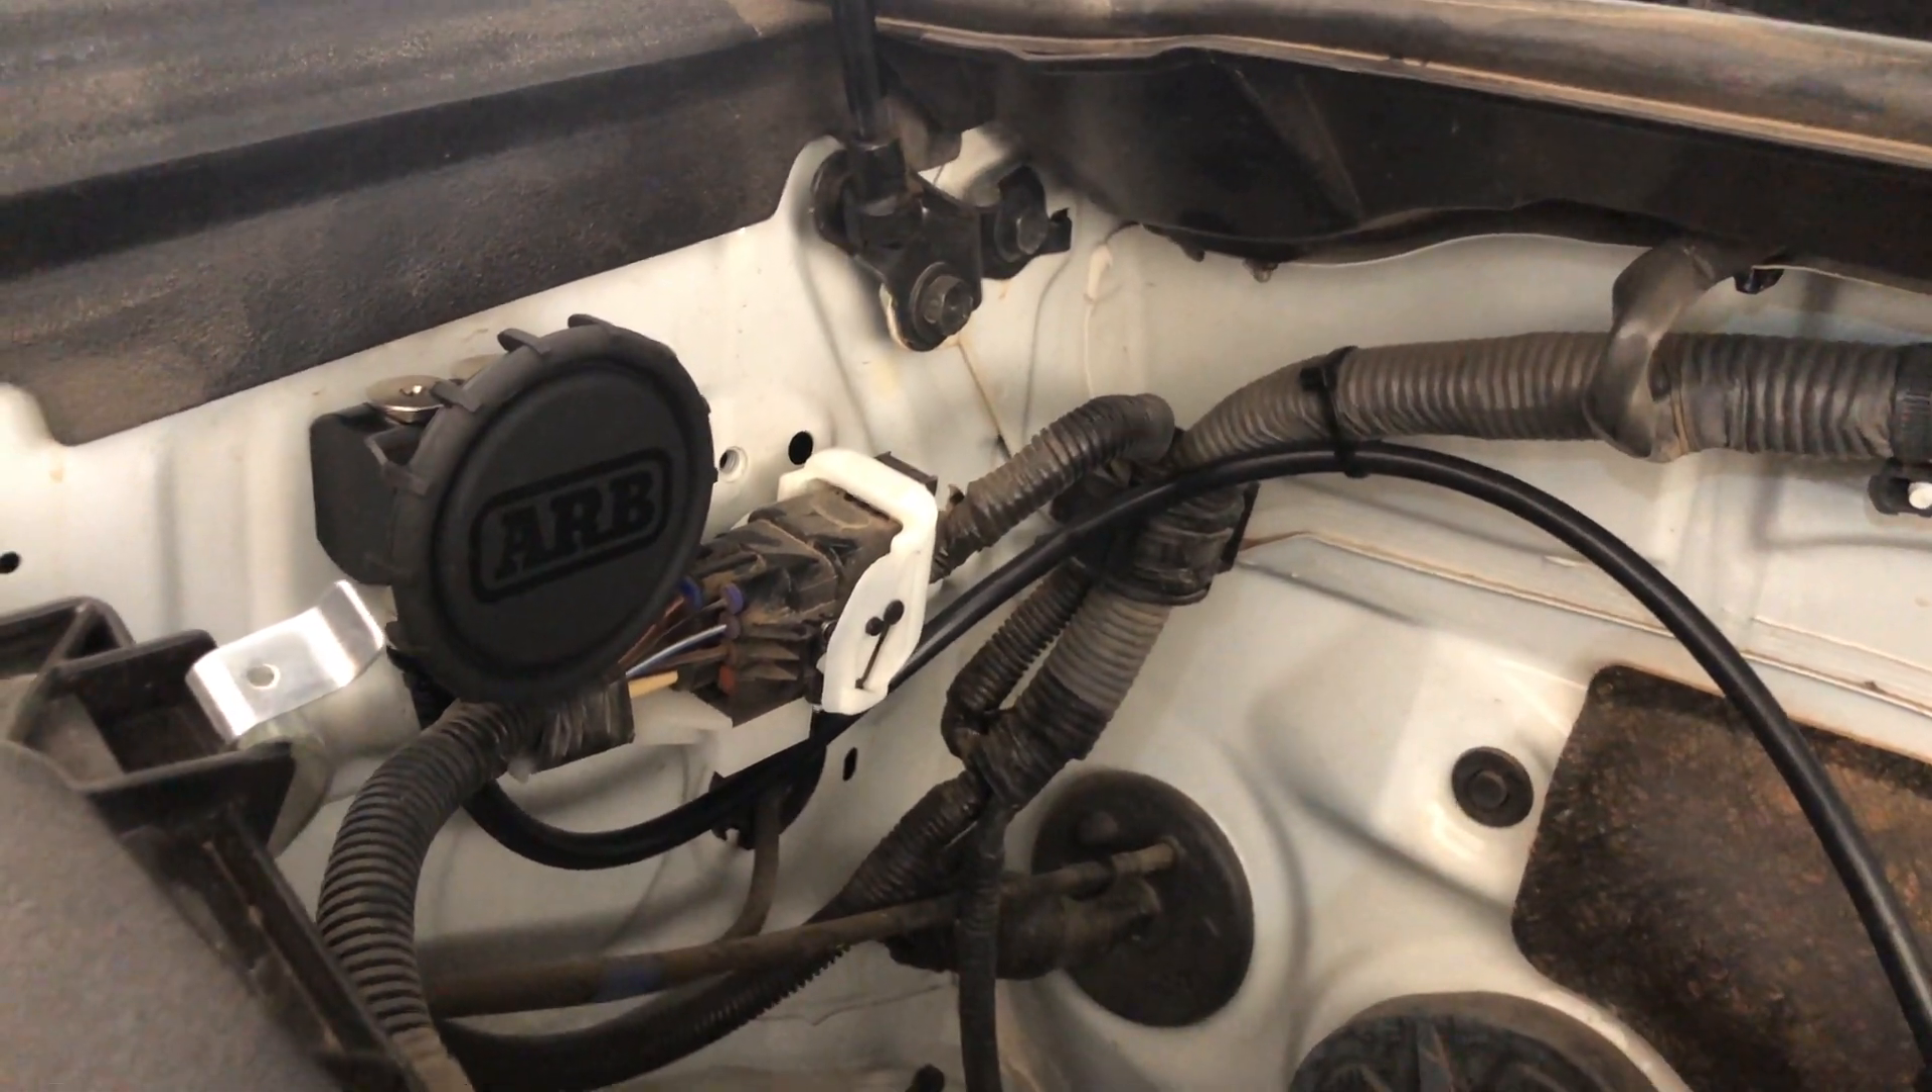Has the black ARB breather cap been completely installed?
Yes.